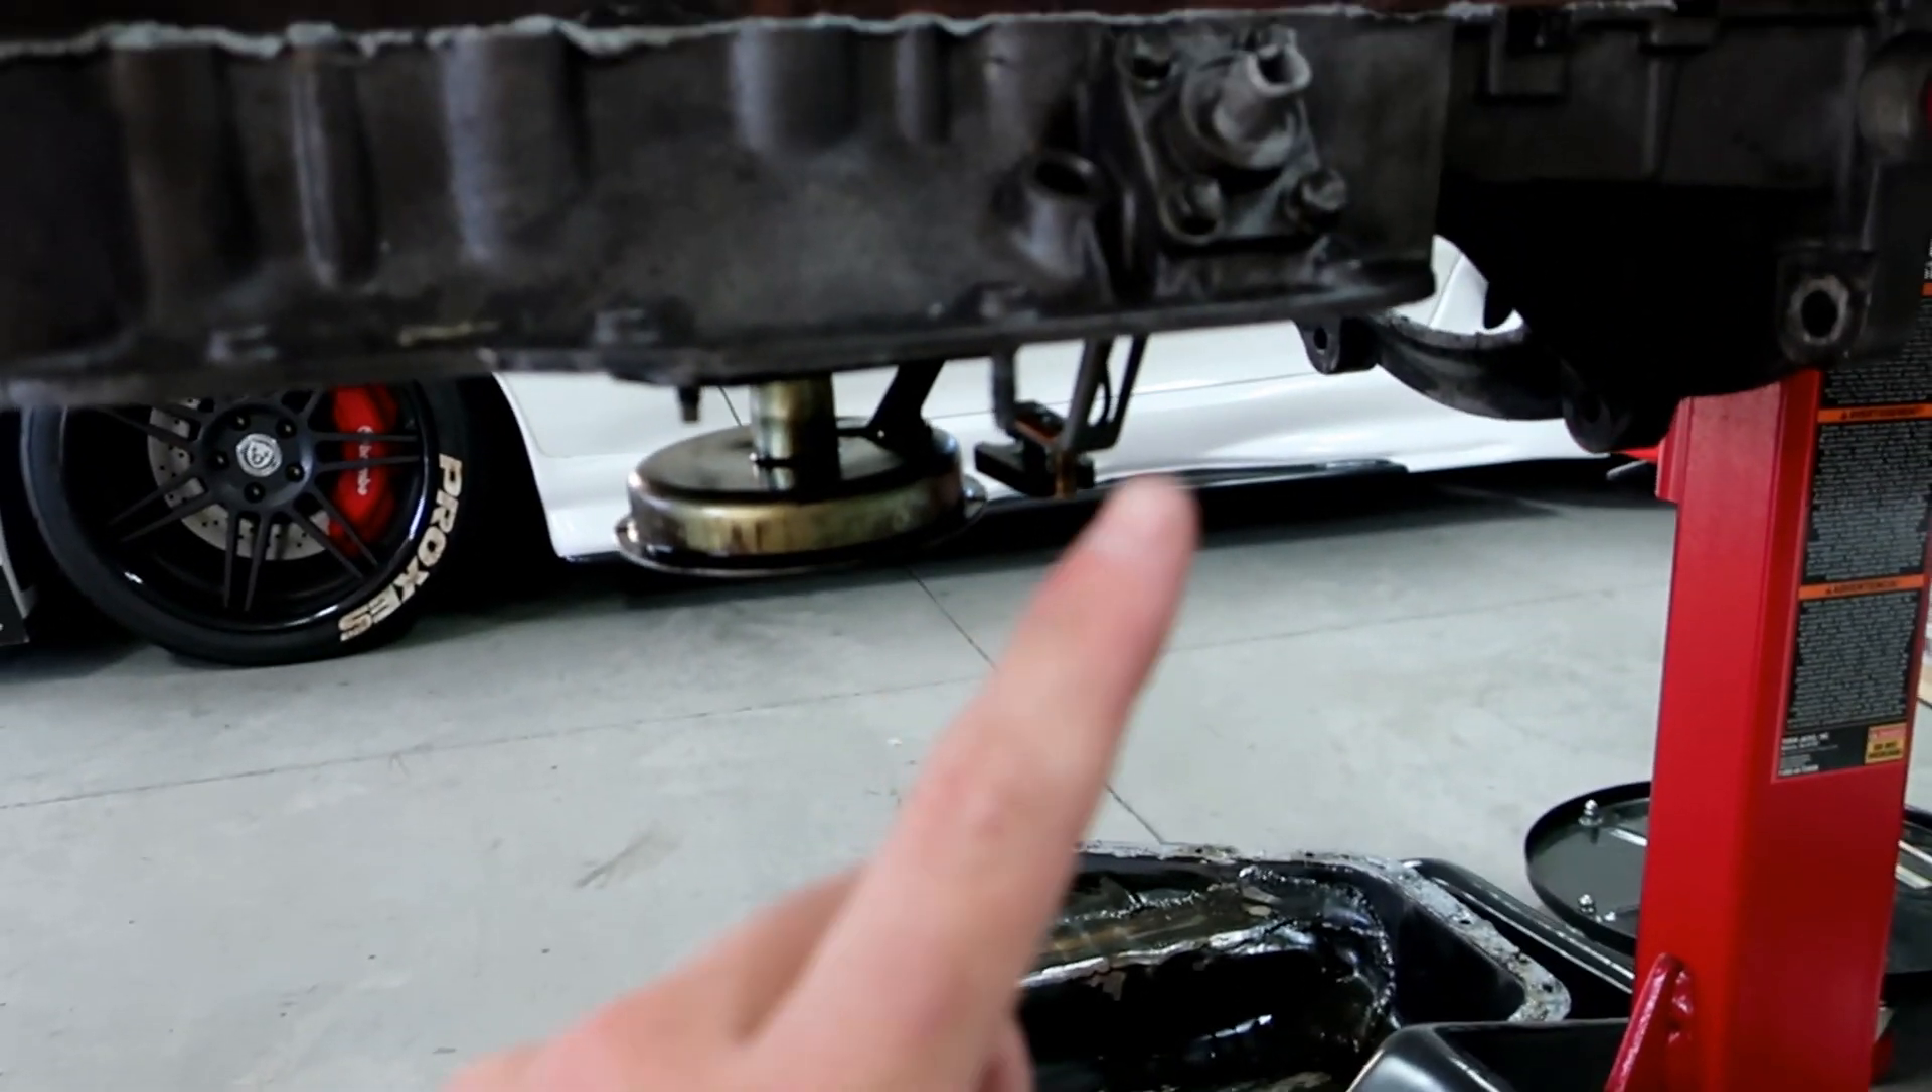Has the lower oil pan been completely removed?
Yes.